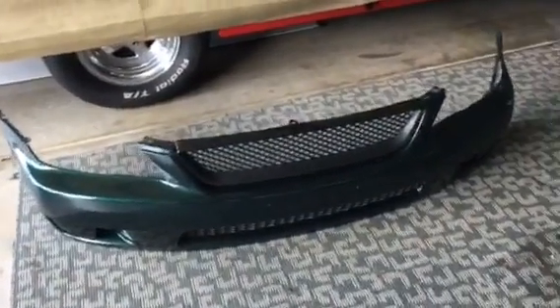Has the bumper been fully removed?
Yes.